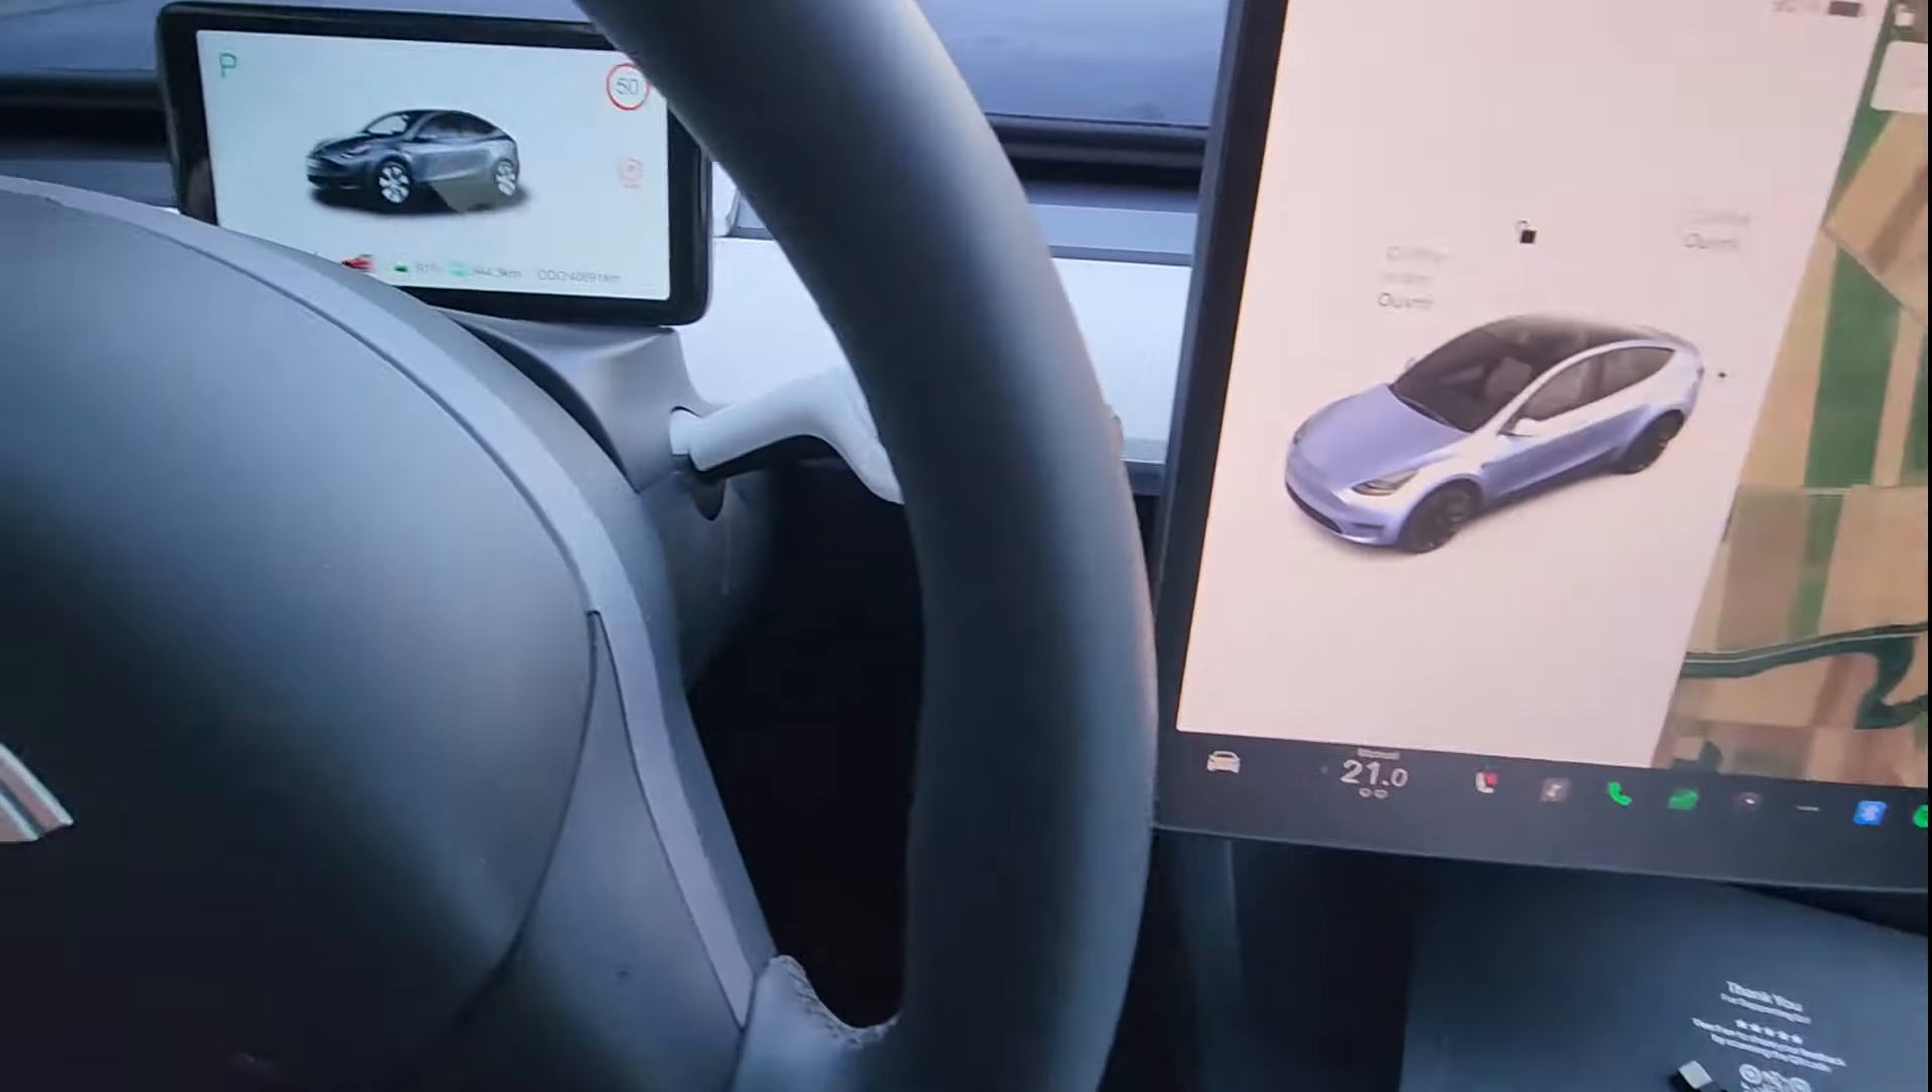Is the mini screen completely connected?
Yes.